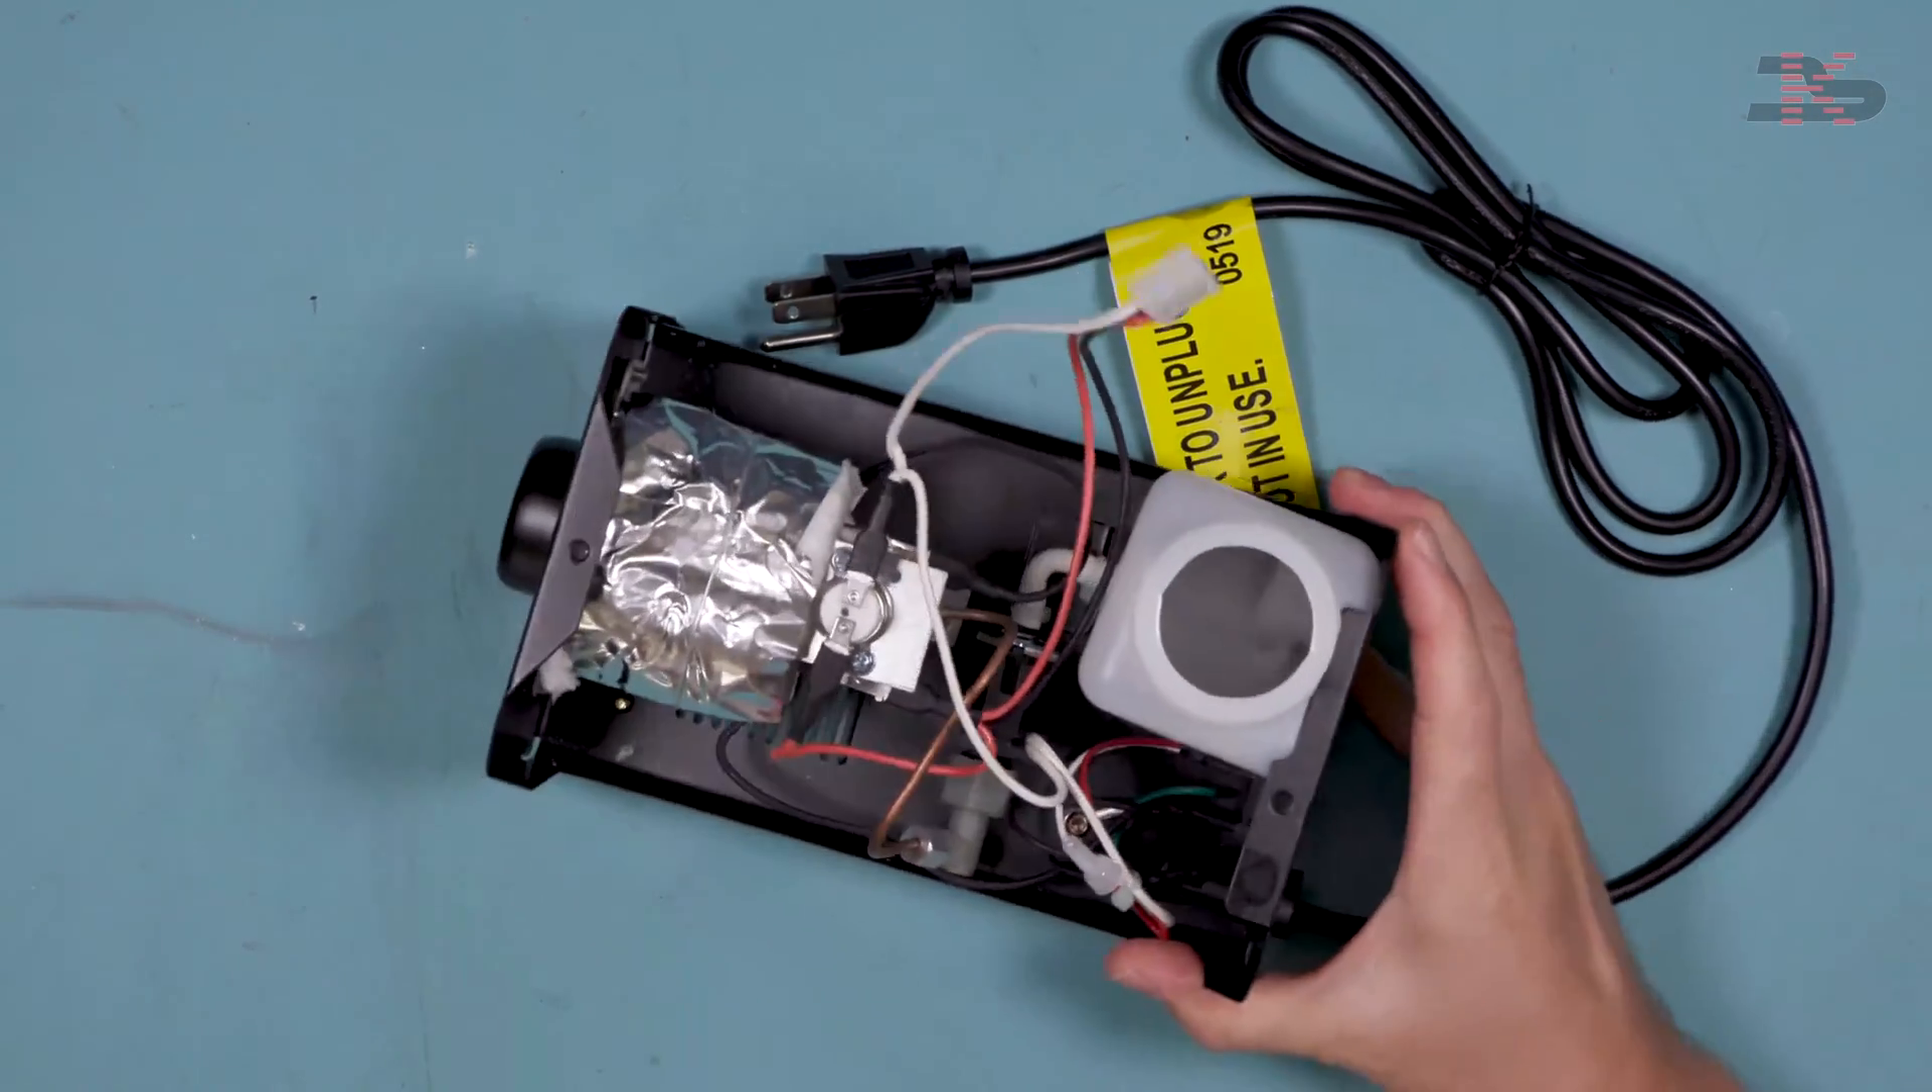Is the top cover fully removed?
Yes.